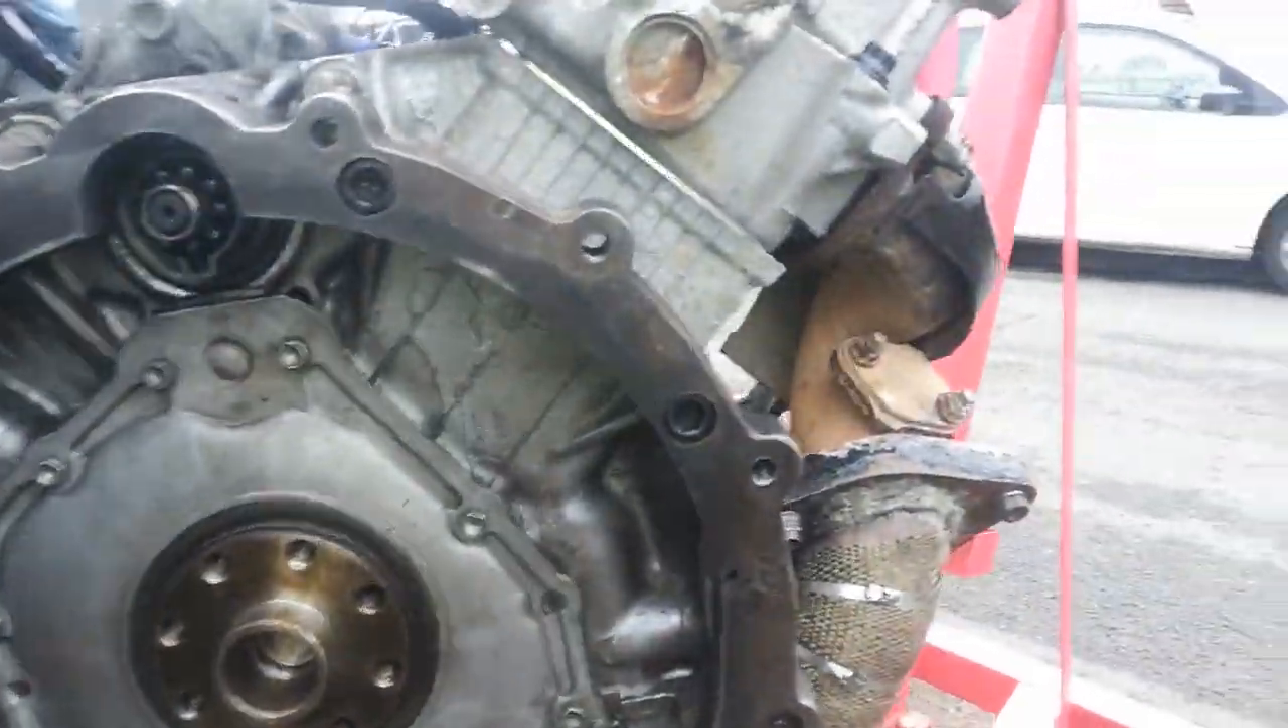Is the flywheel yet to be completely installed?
Yes.